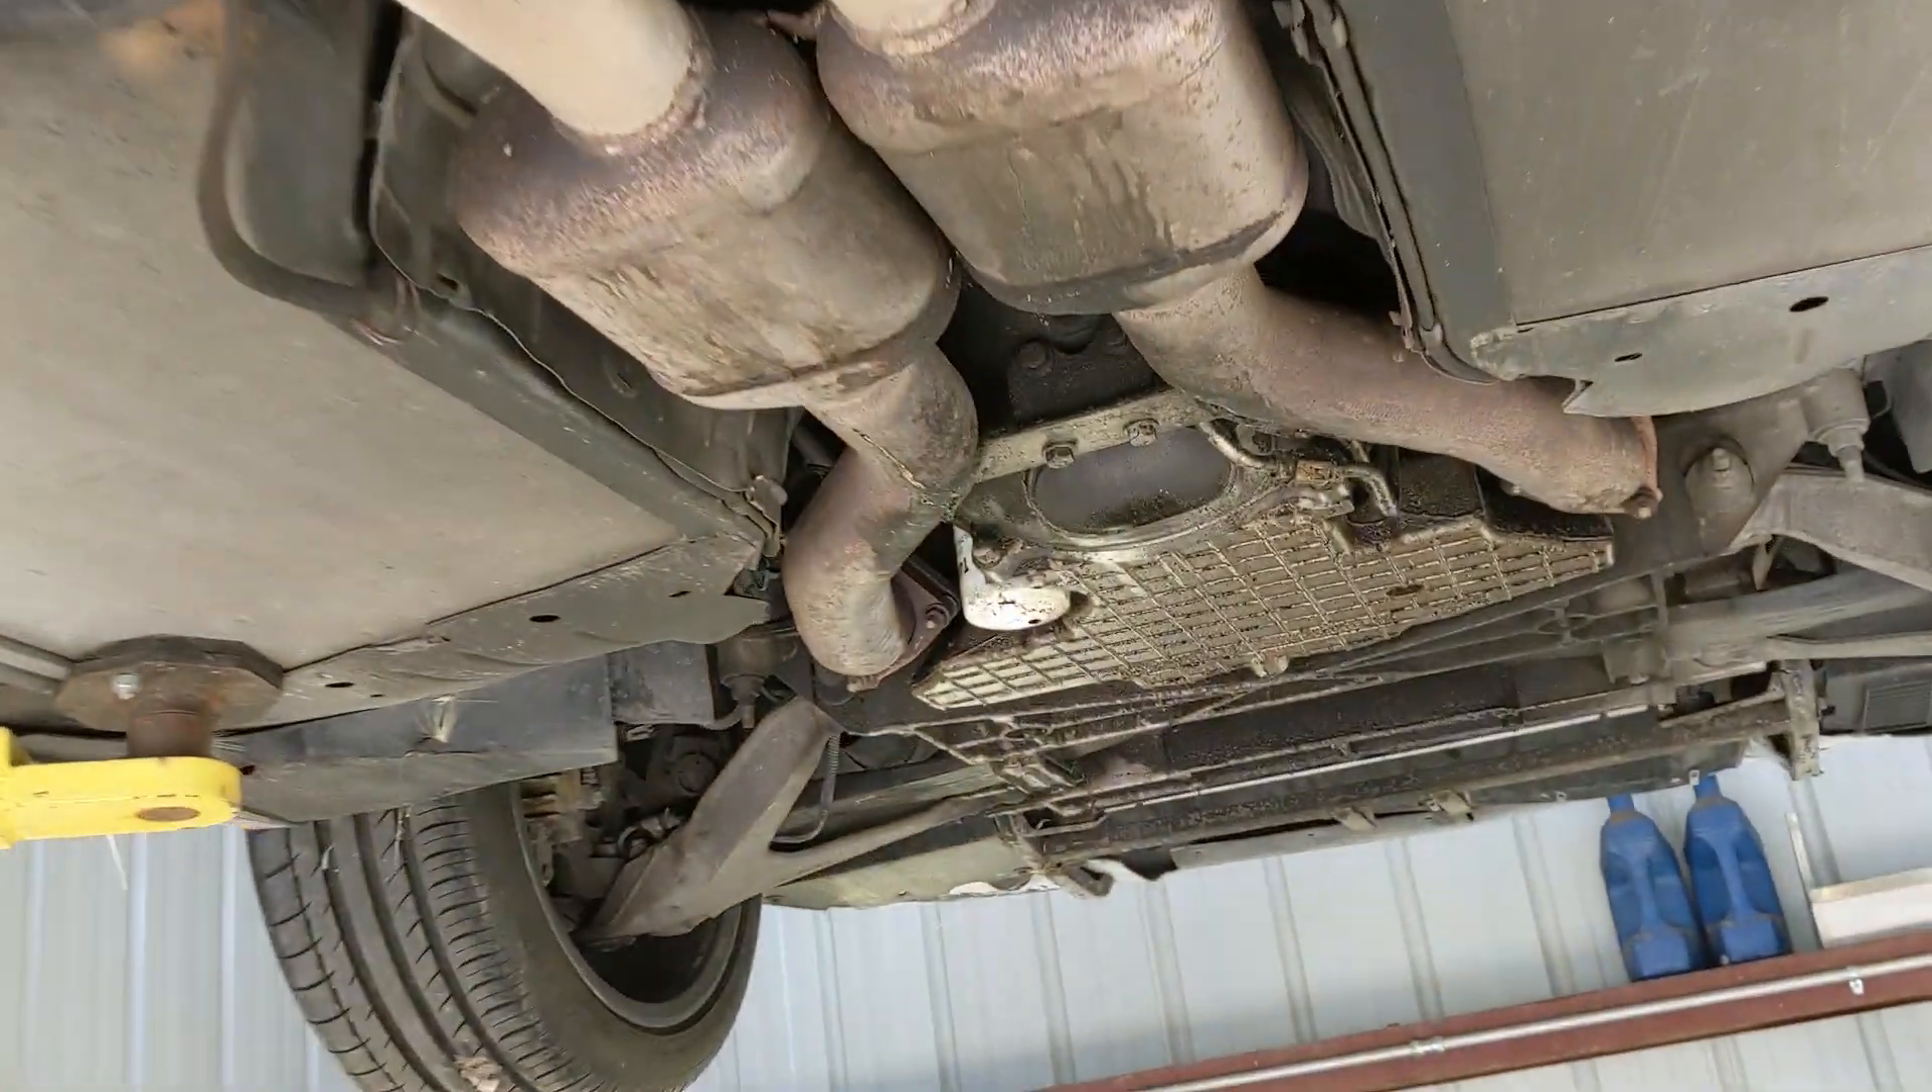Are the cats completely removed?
No.